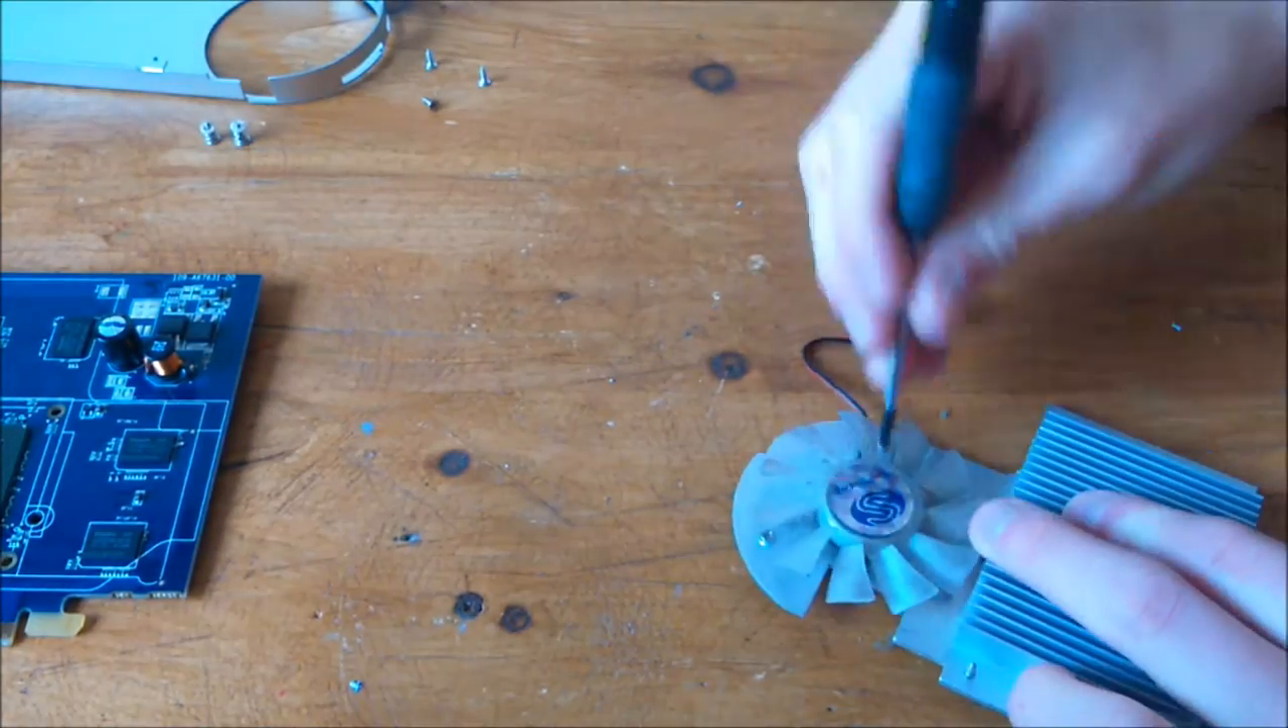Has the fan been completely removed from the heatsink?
No.